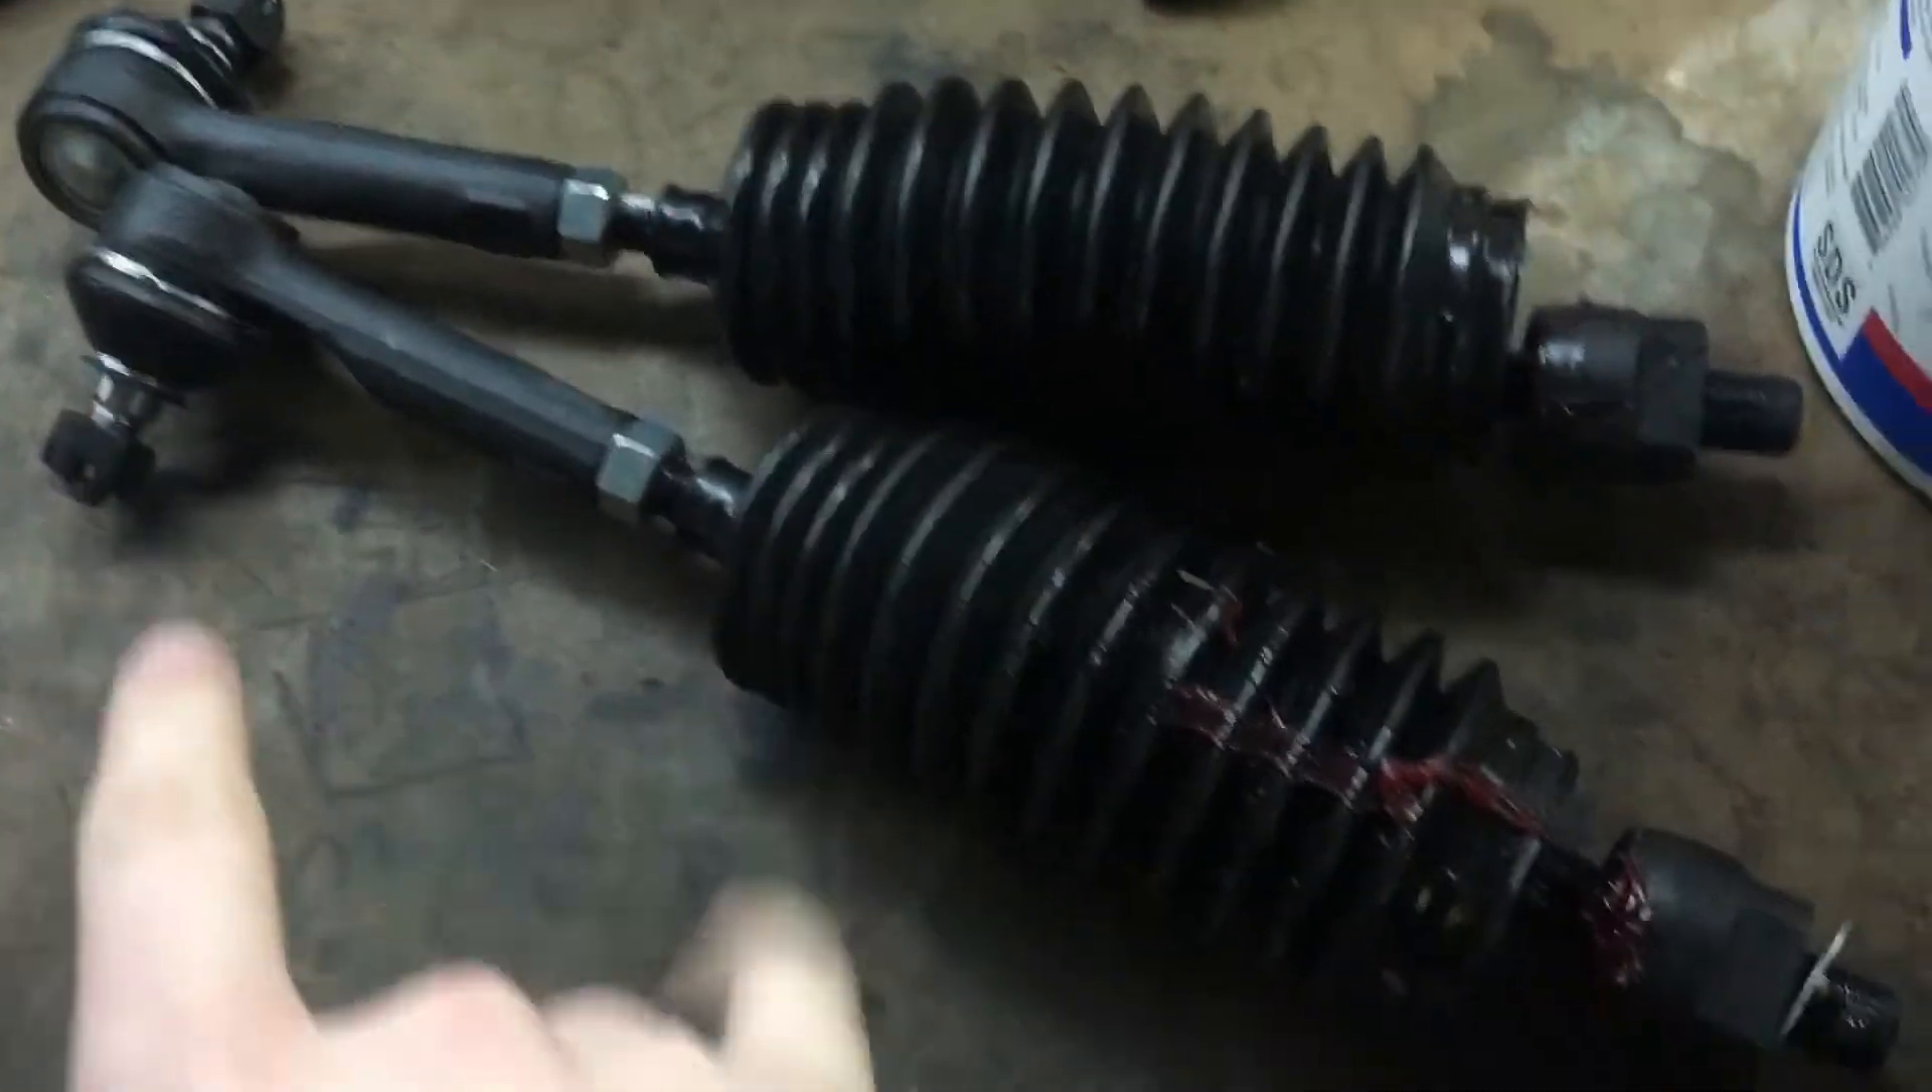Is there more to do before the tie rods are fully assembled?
No.